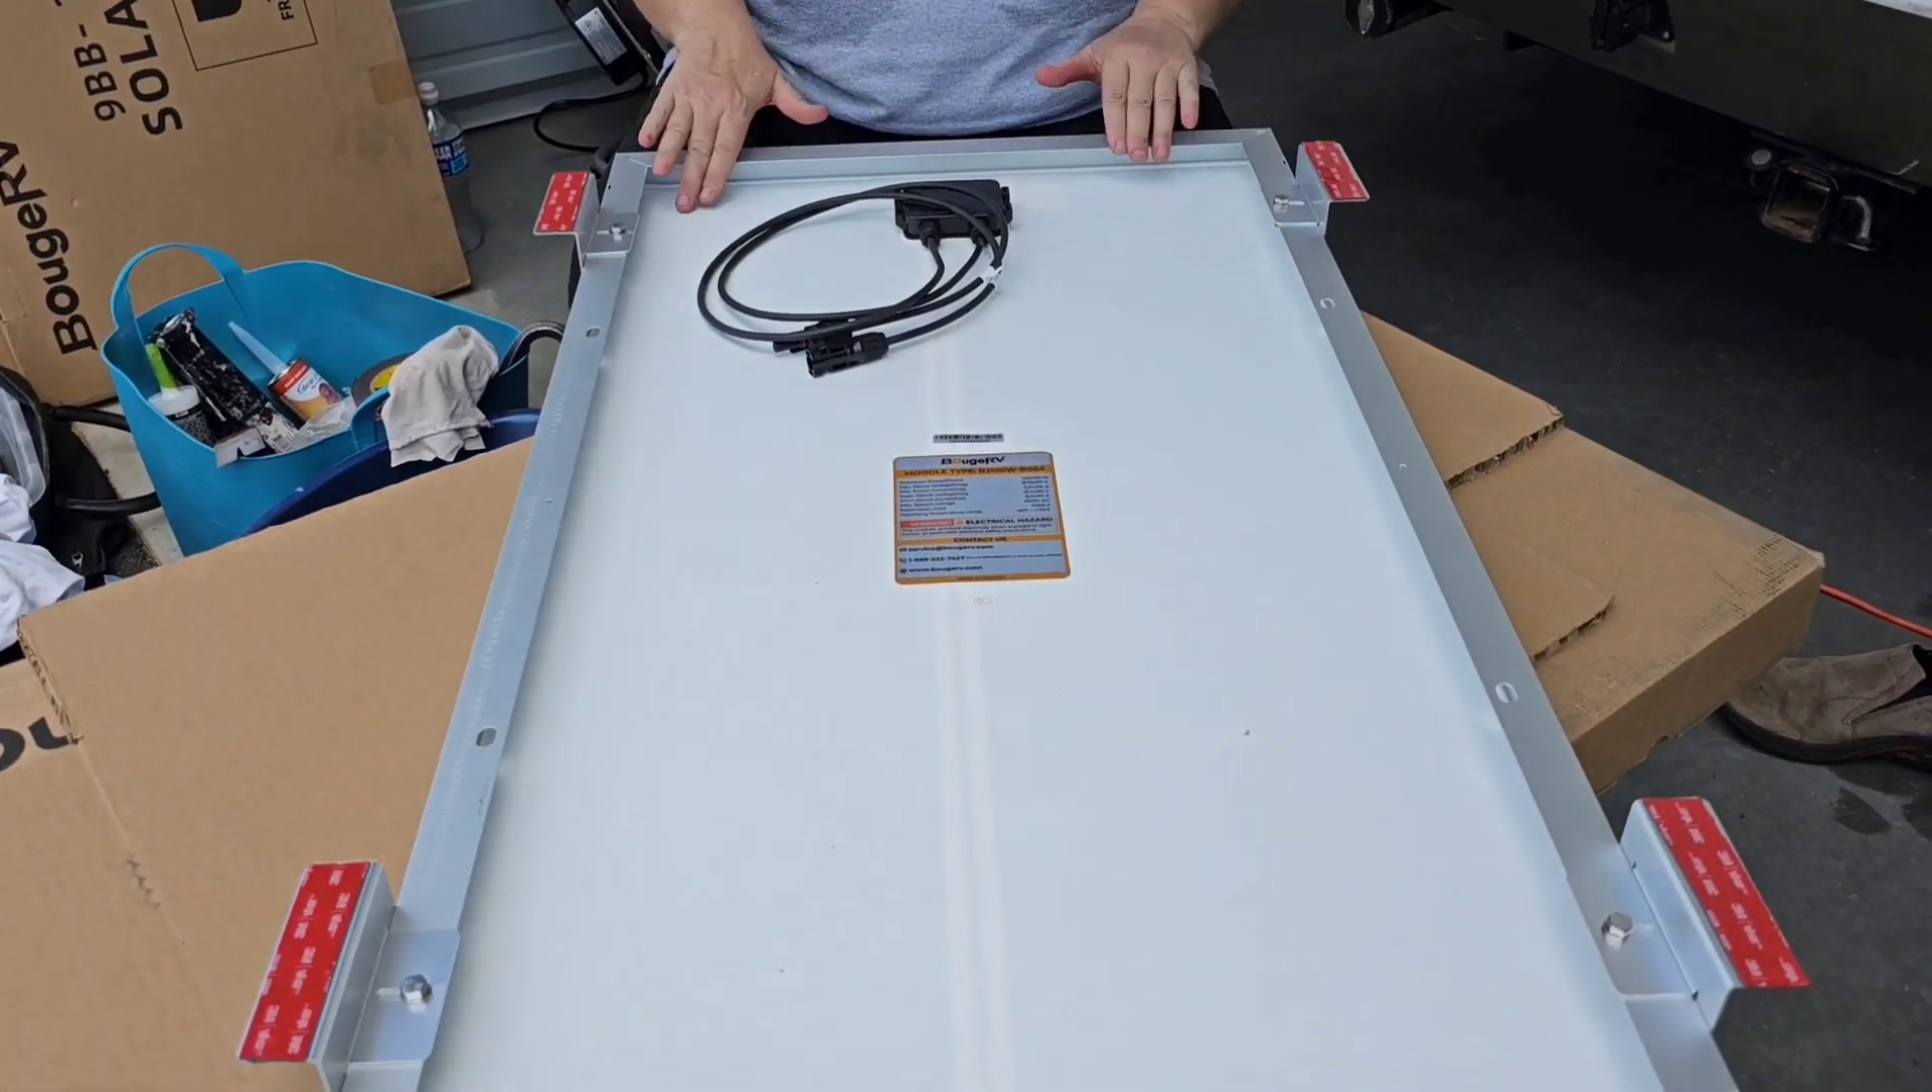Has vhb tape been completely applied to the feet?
Yes.